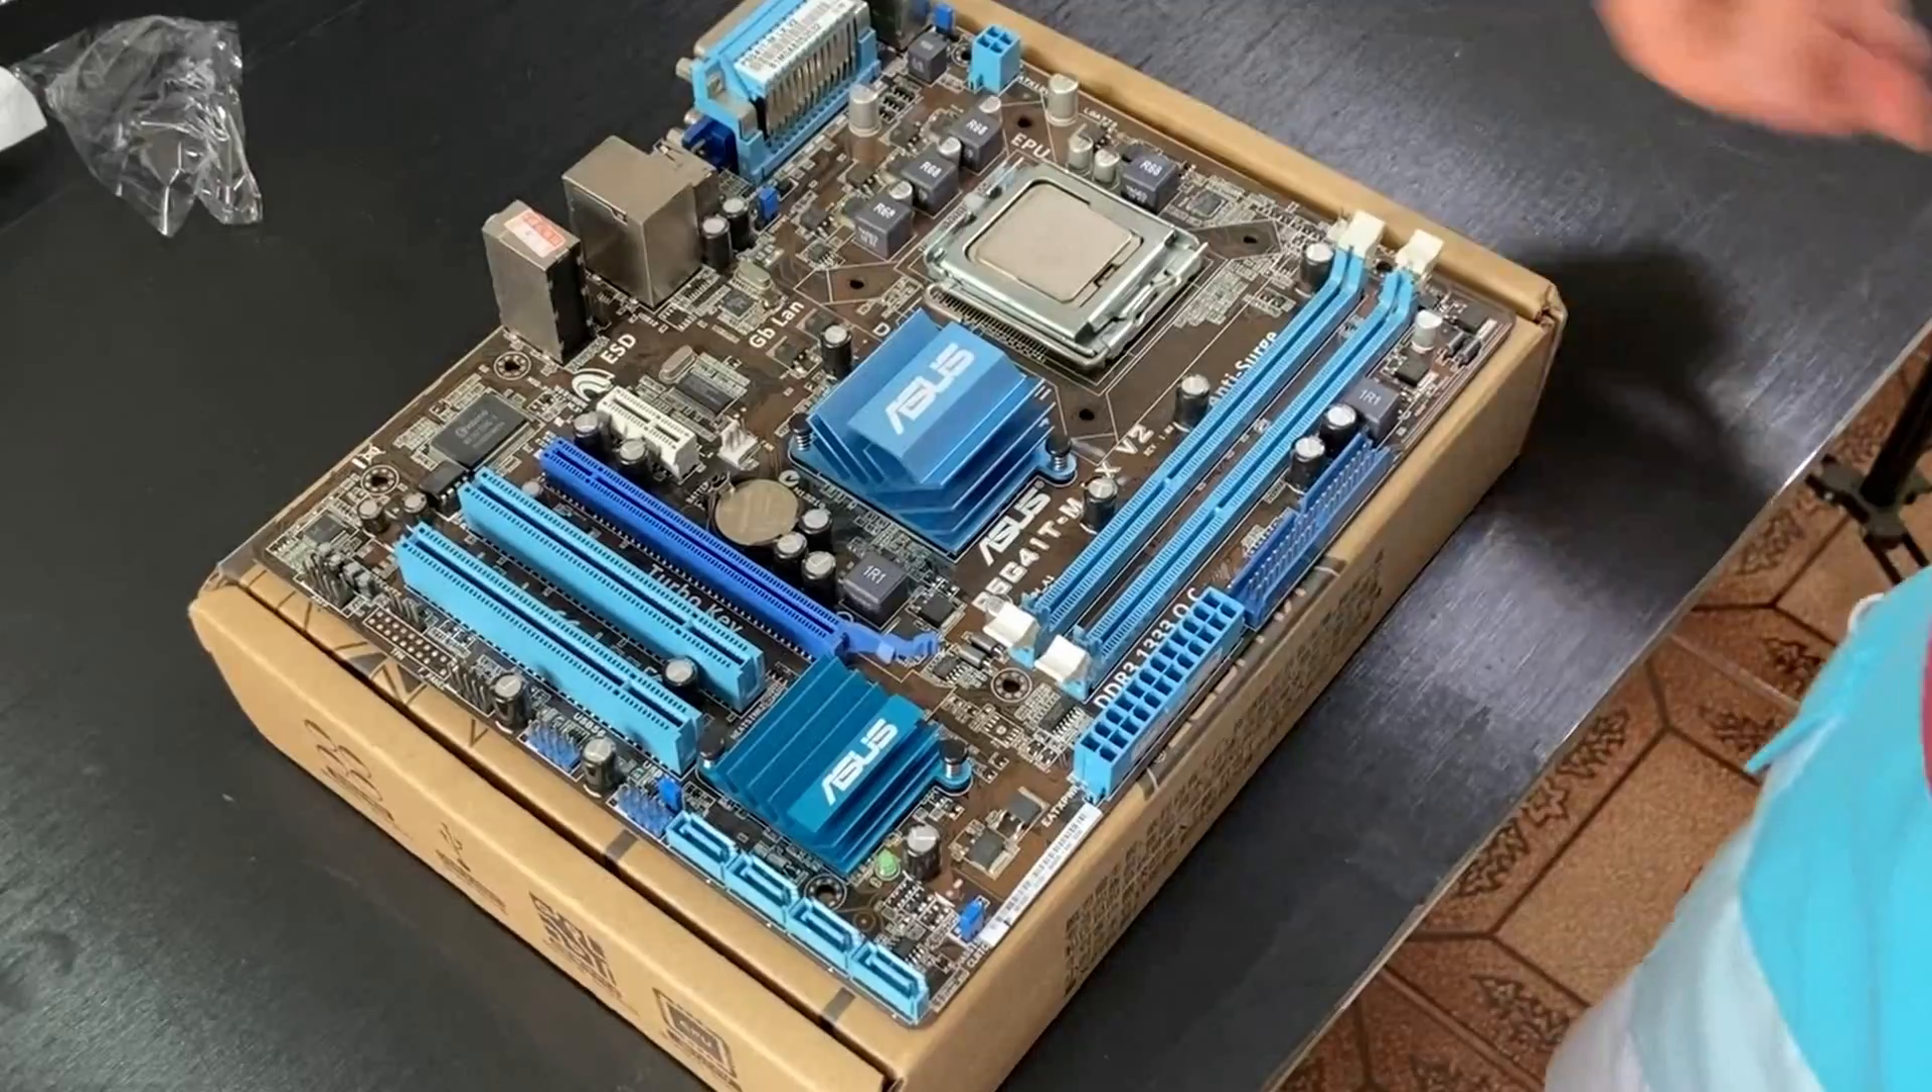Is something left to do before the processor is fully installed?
No.